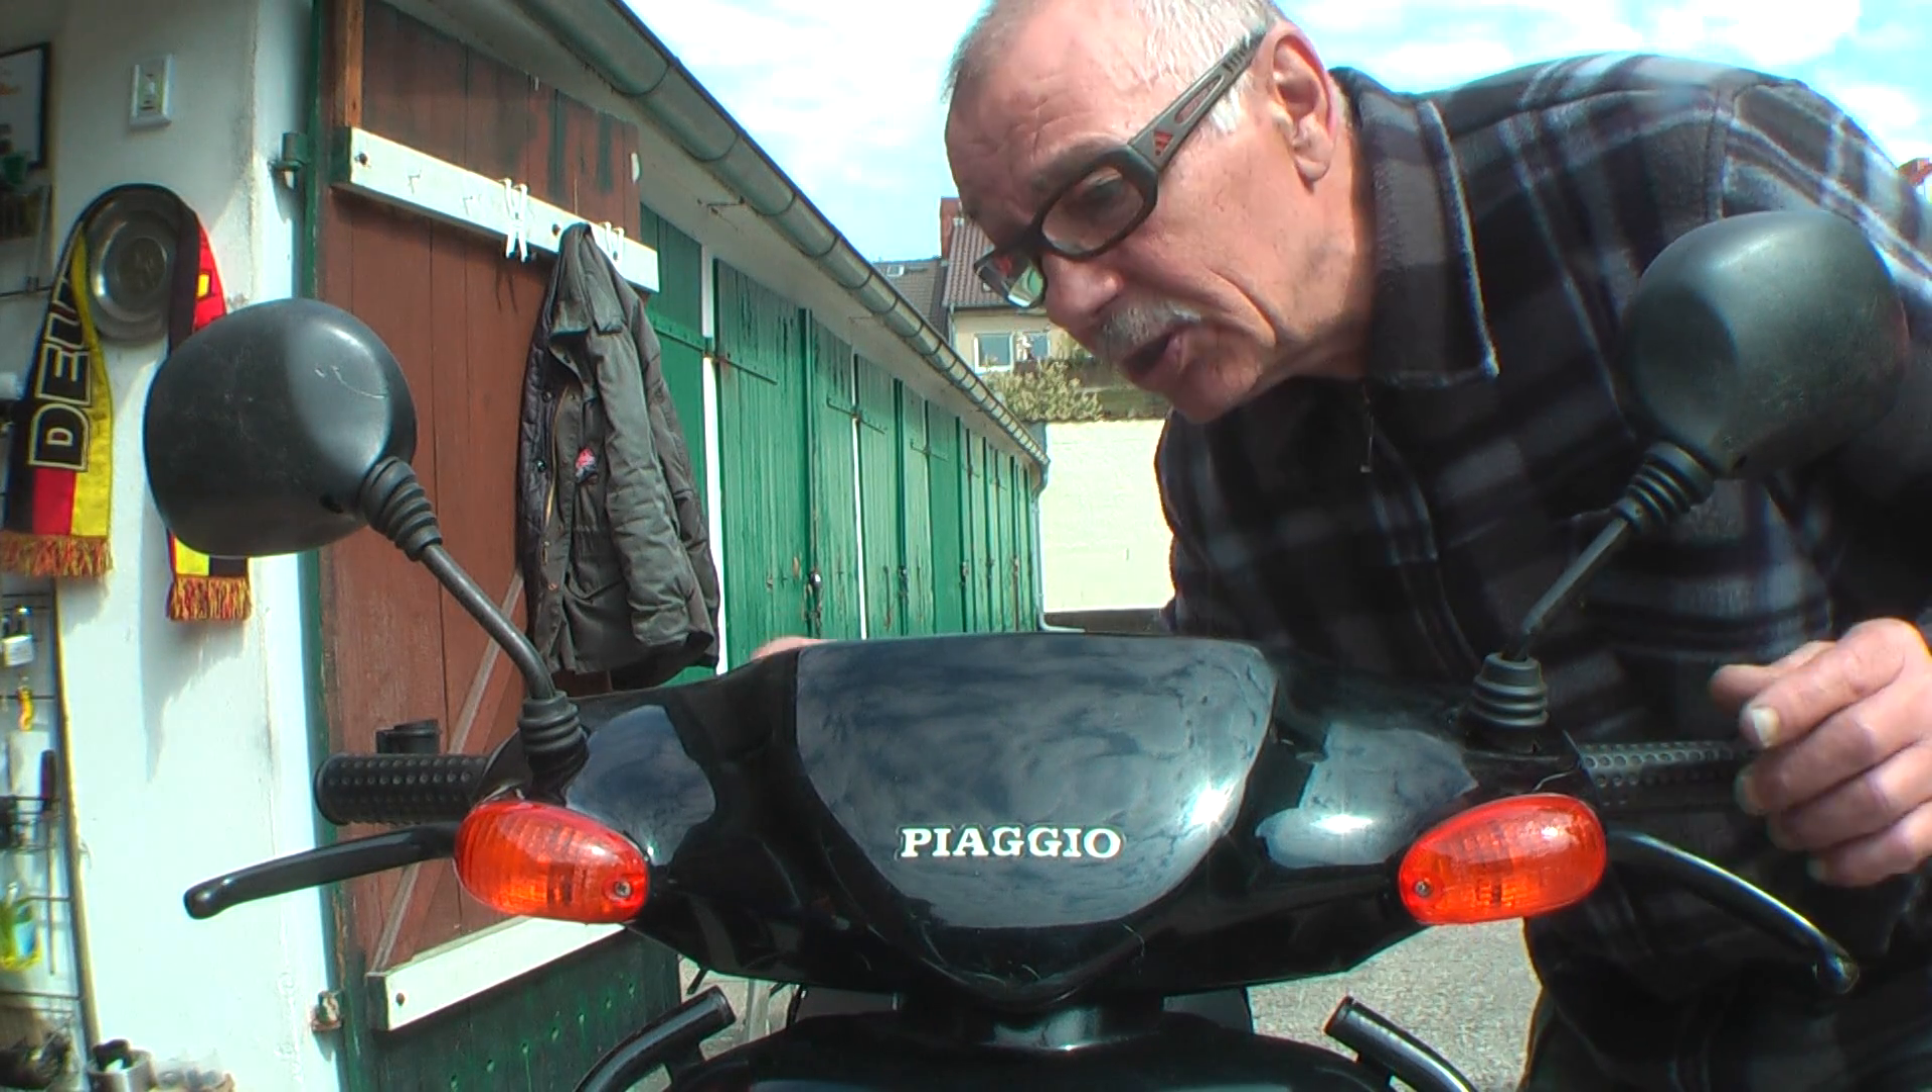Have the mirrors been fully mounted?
Yes.